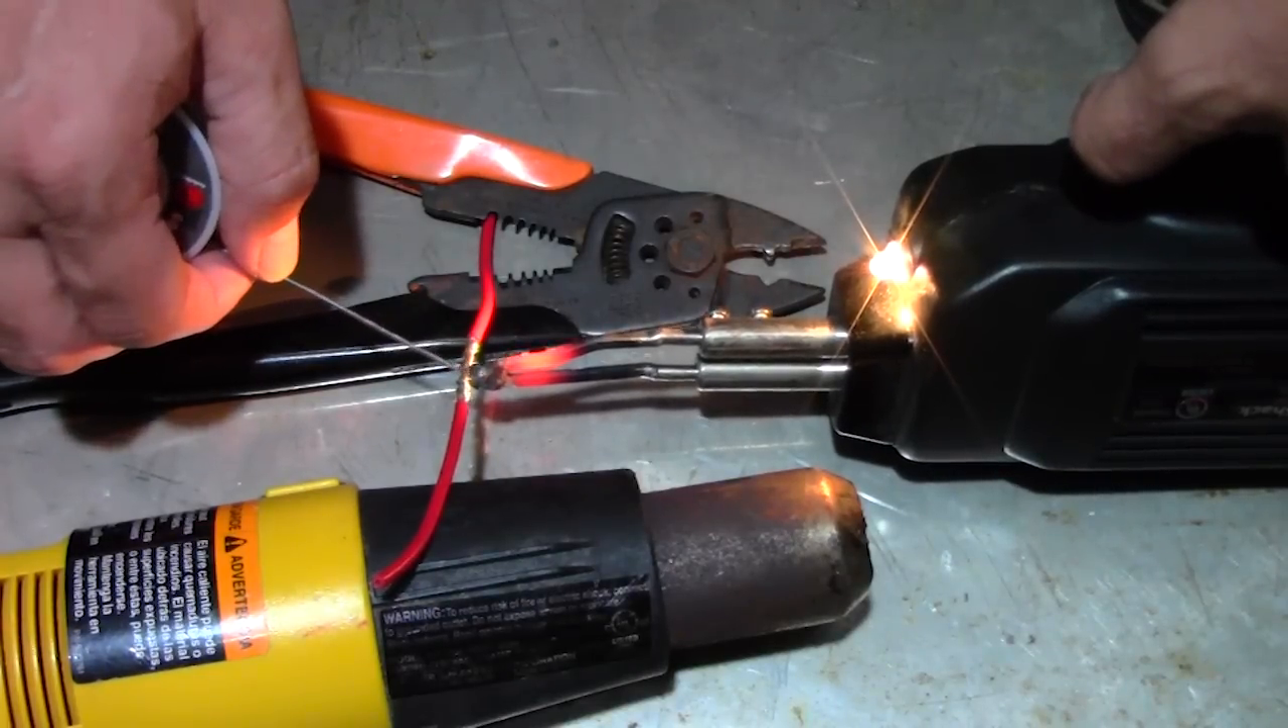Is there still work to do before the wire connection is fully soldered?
Yes.